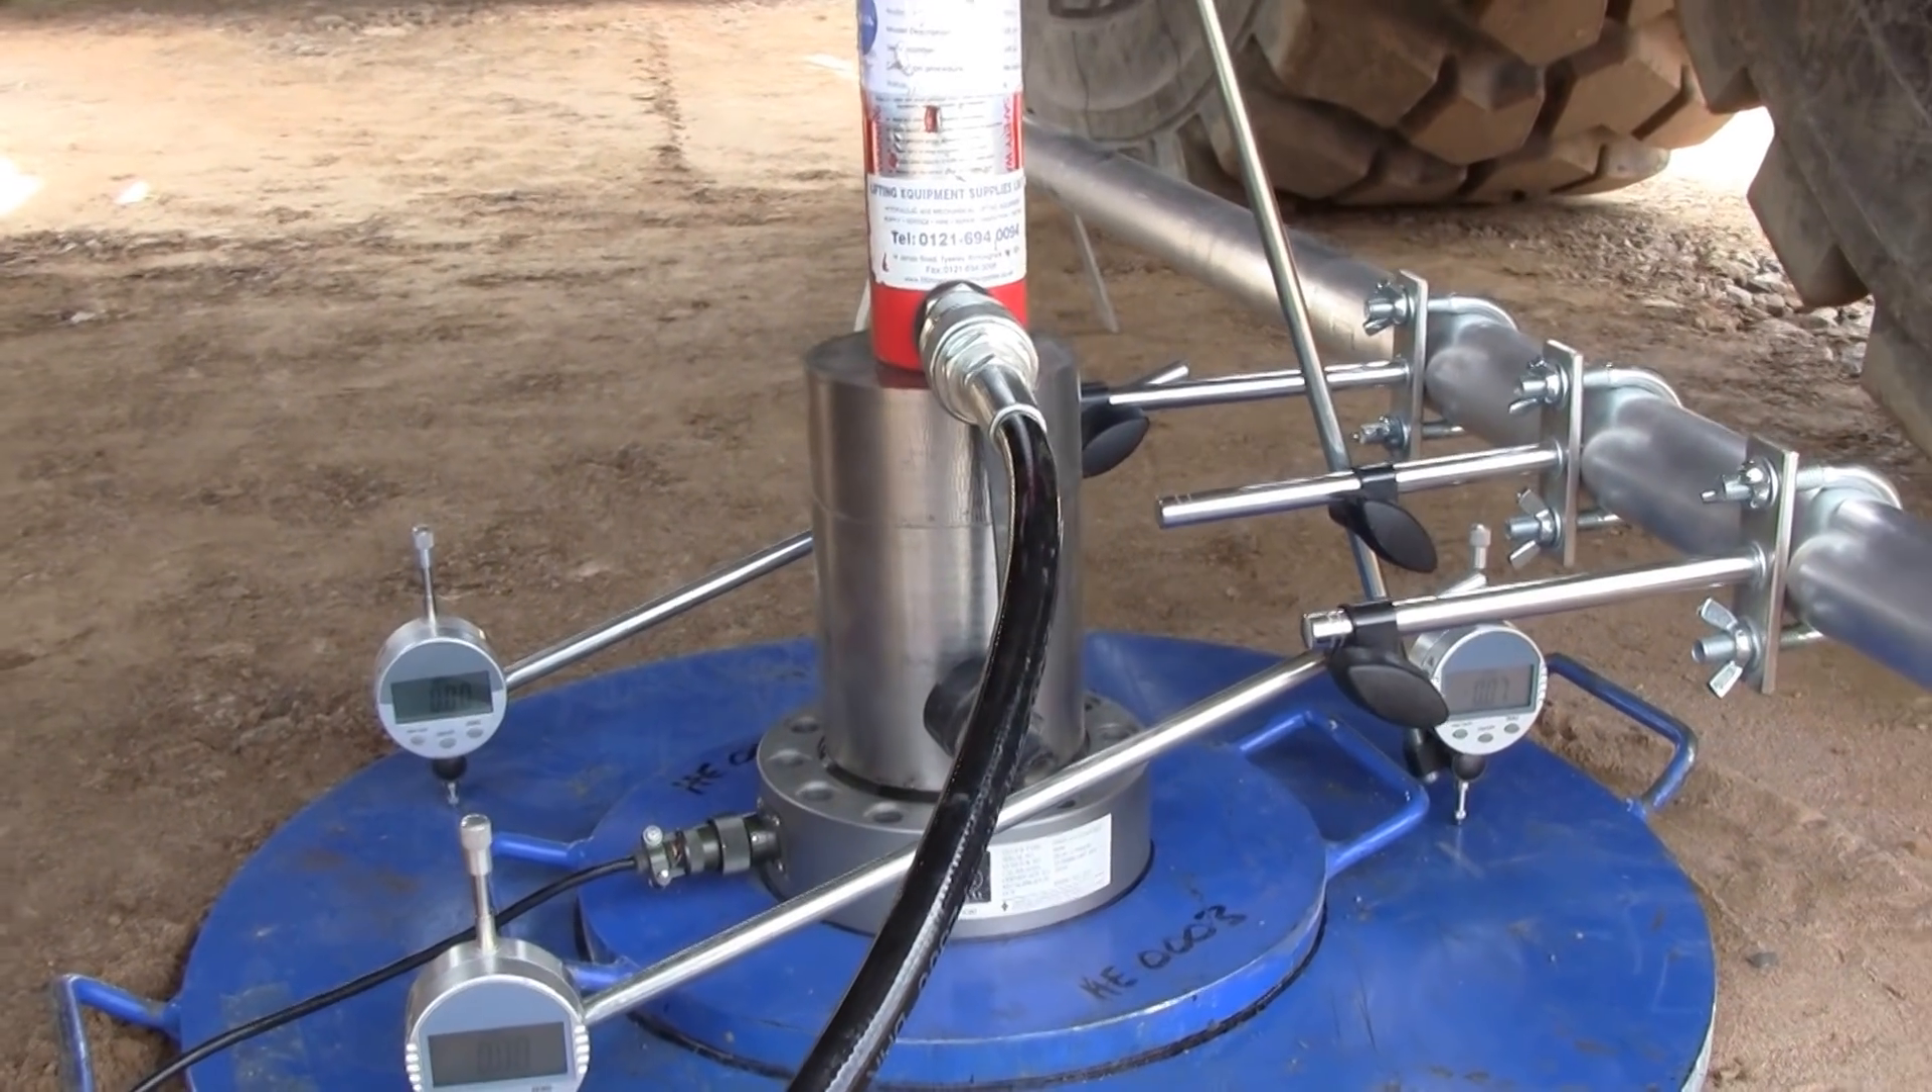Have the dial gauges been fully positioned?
Yes.